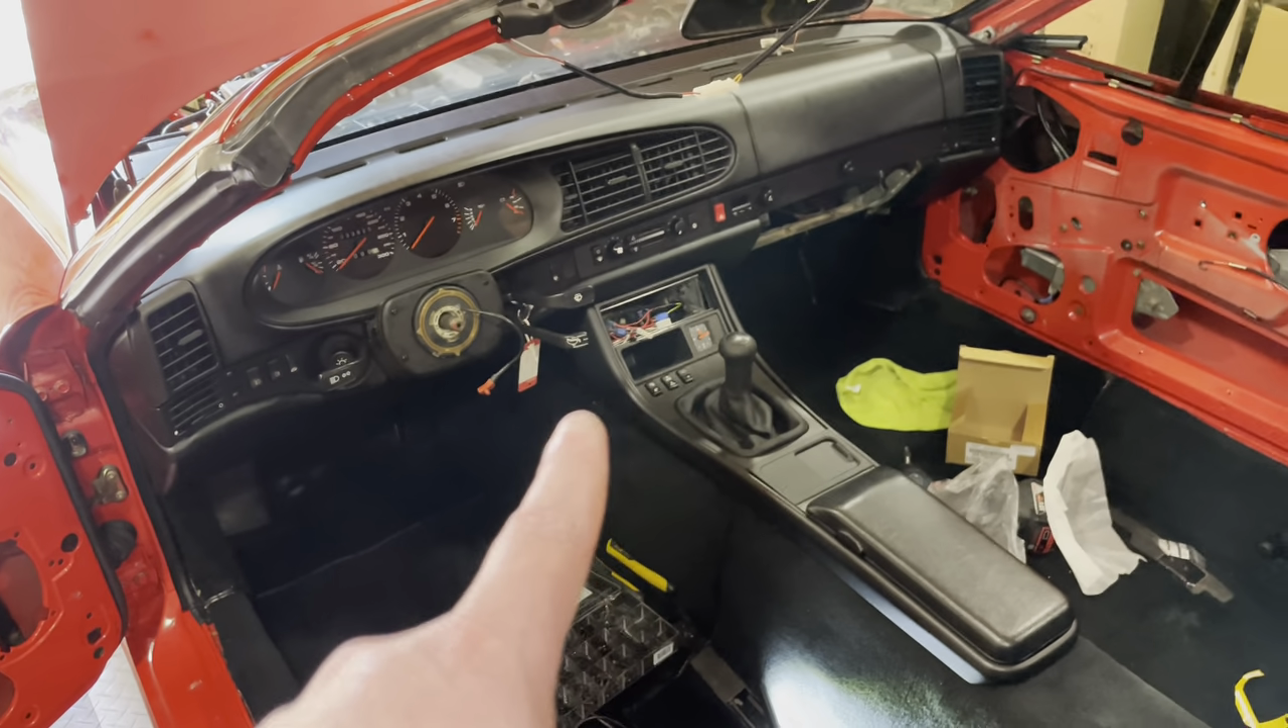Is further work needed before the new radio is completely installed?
Yes.